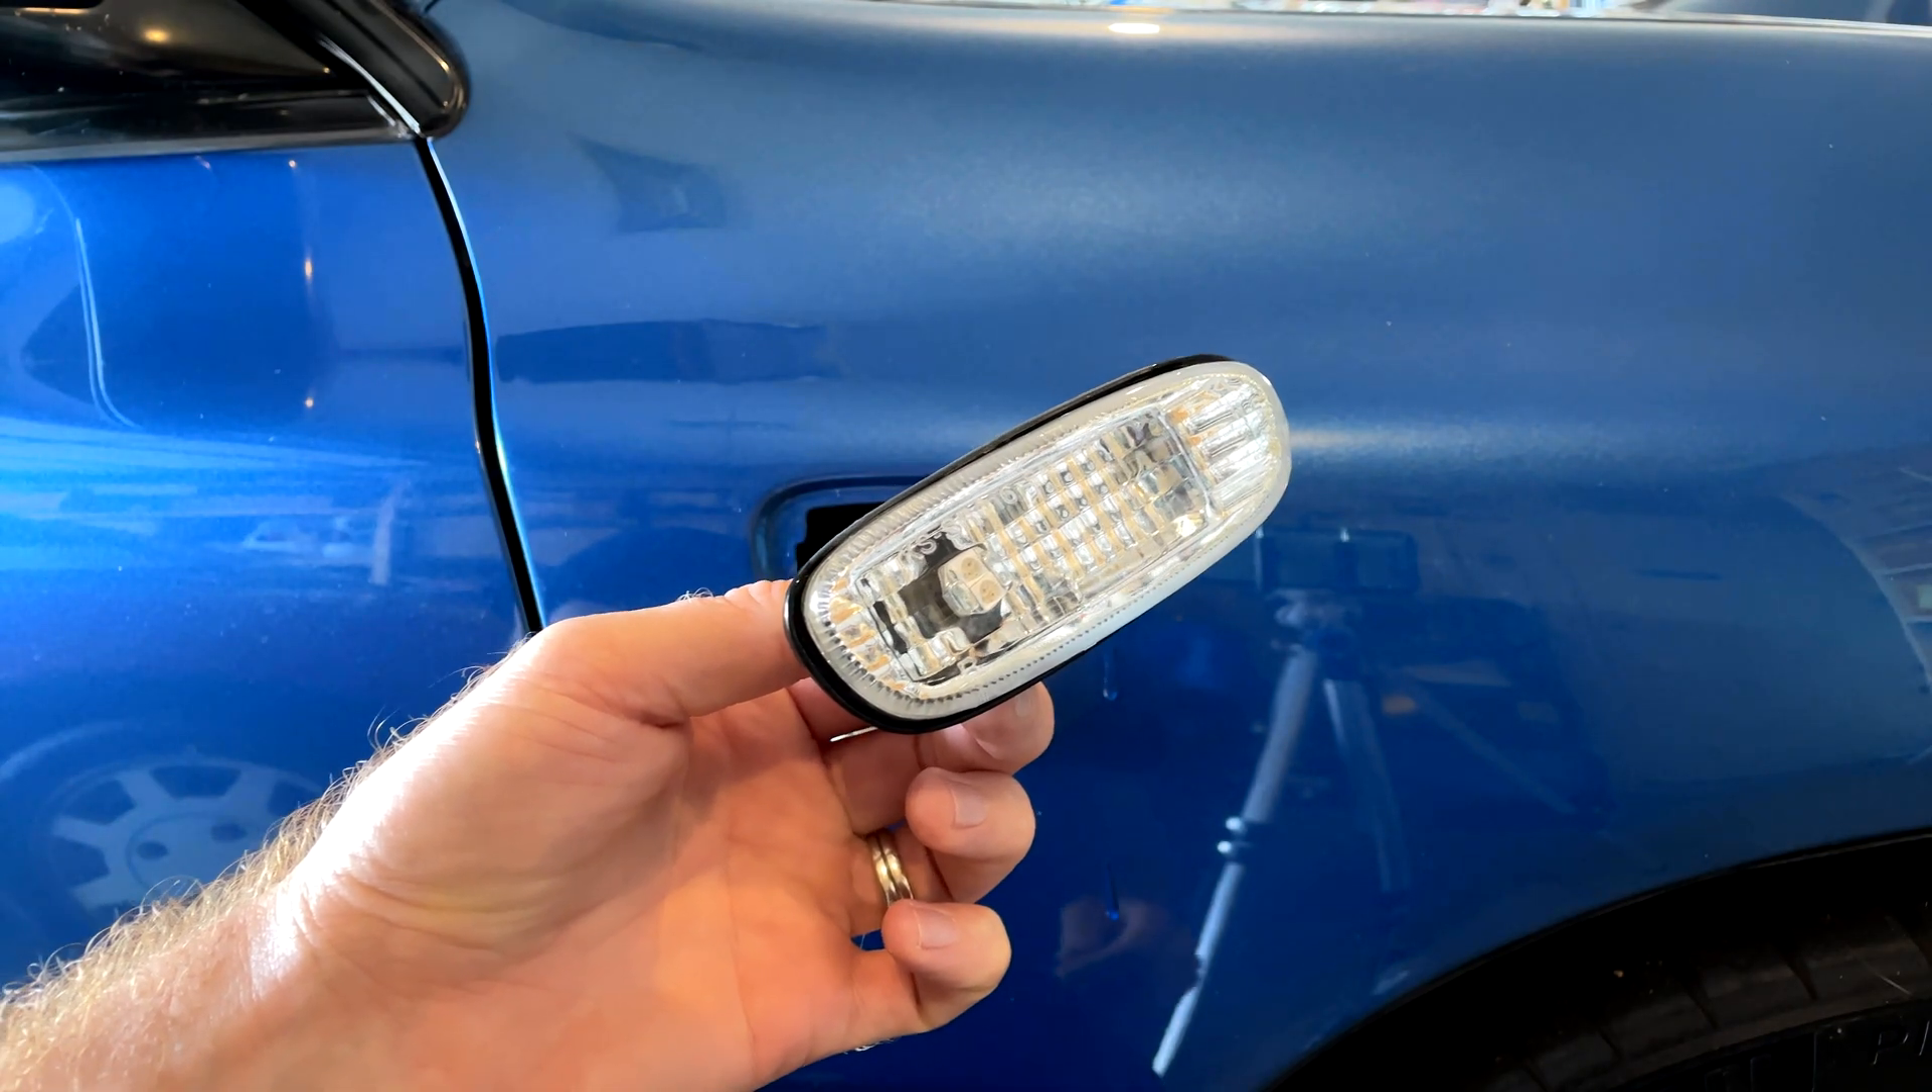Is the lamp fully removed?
Yes.